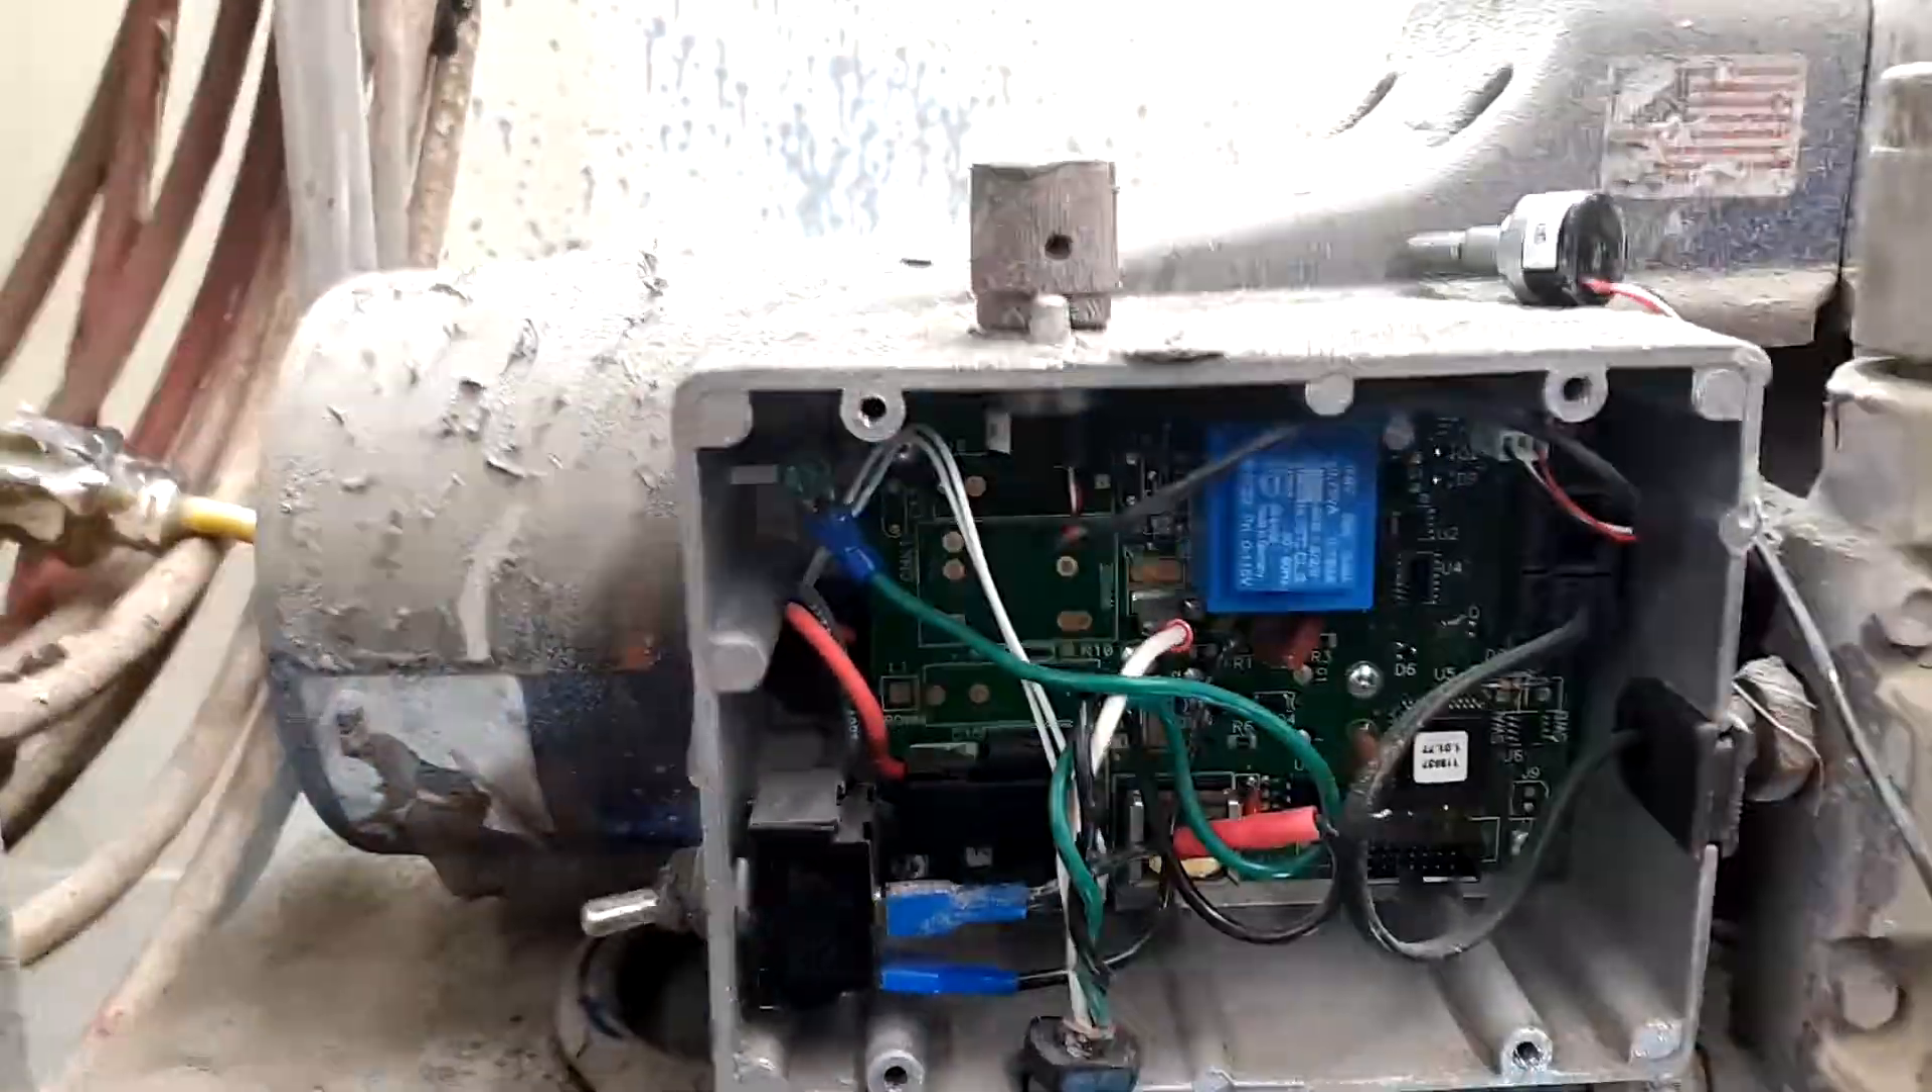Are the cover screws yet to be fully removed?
No.